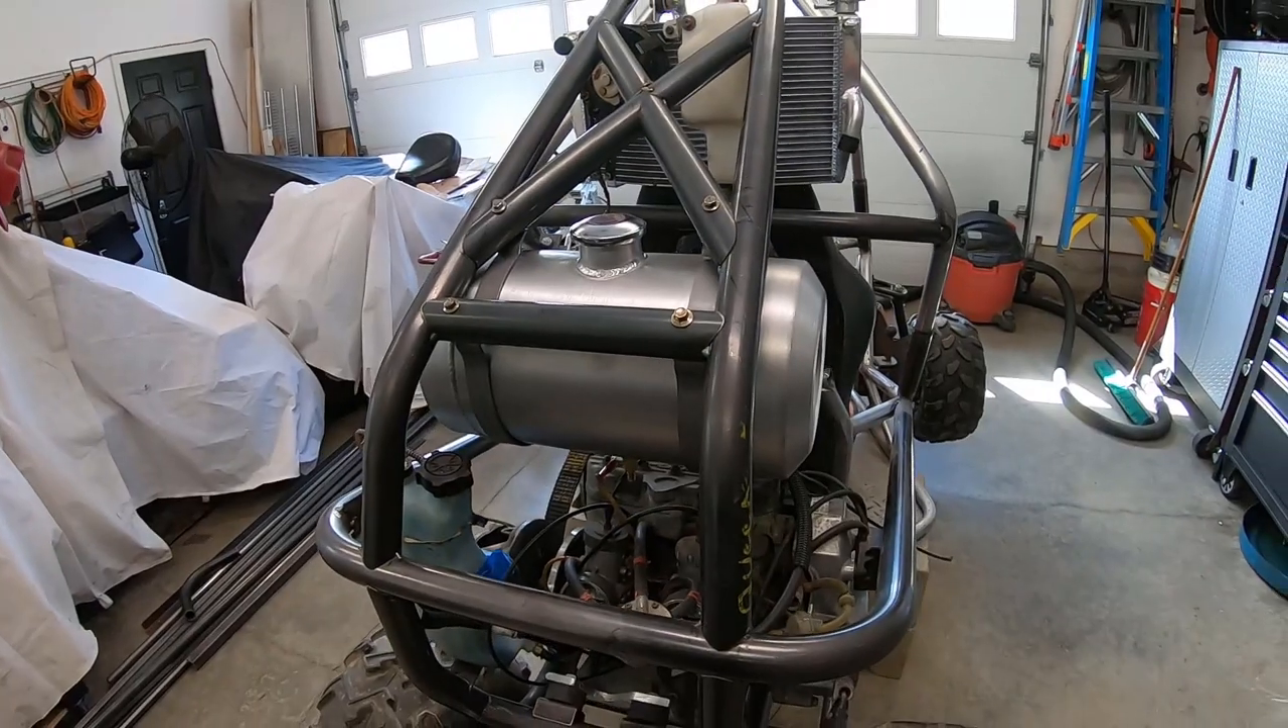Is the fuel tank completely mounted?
Yes.